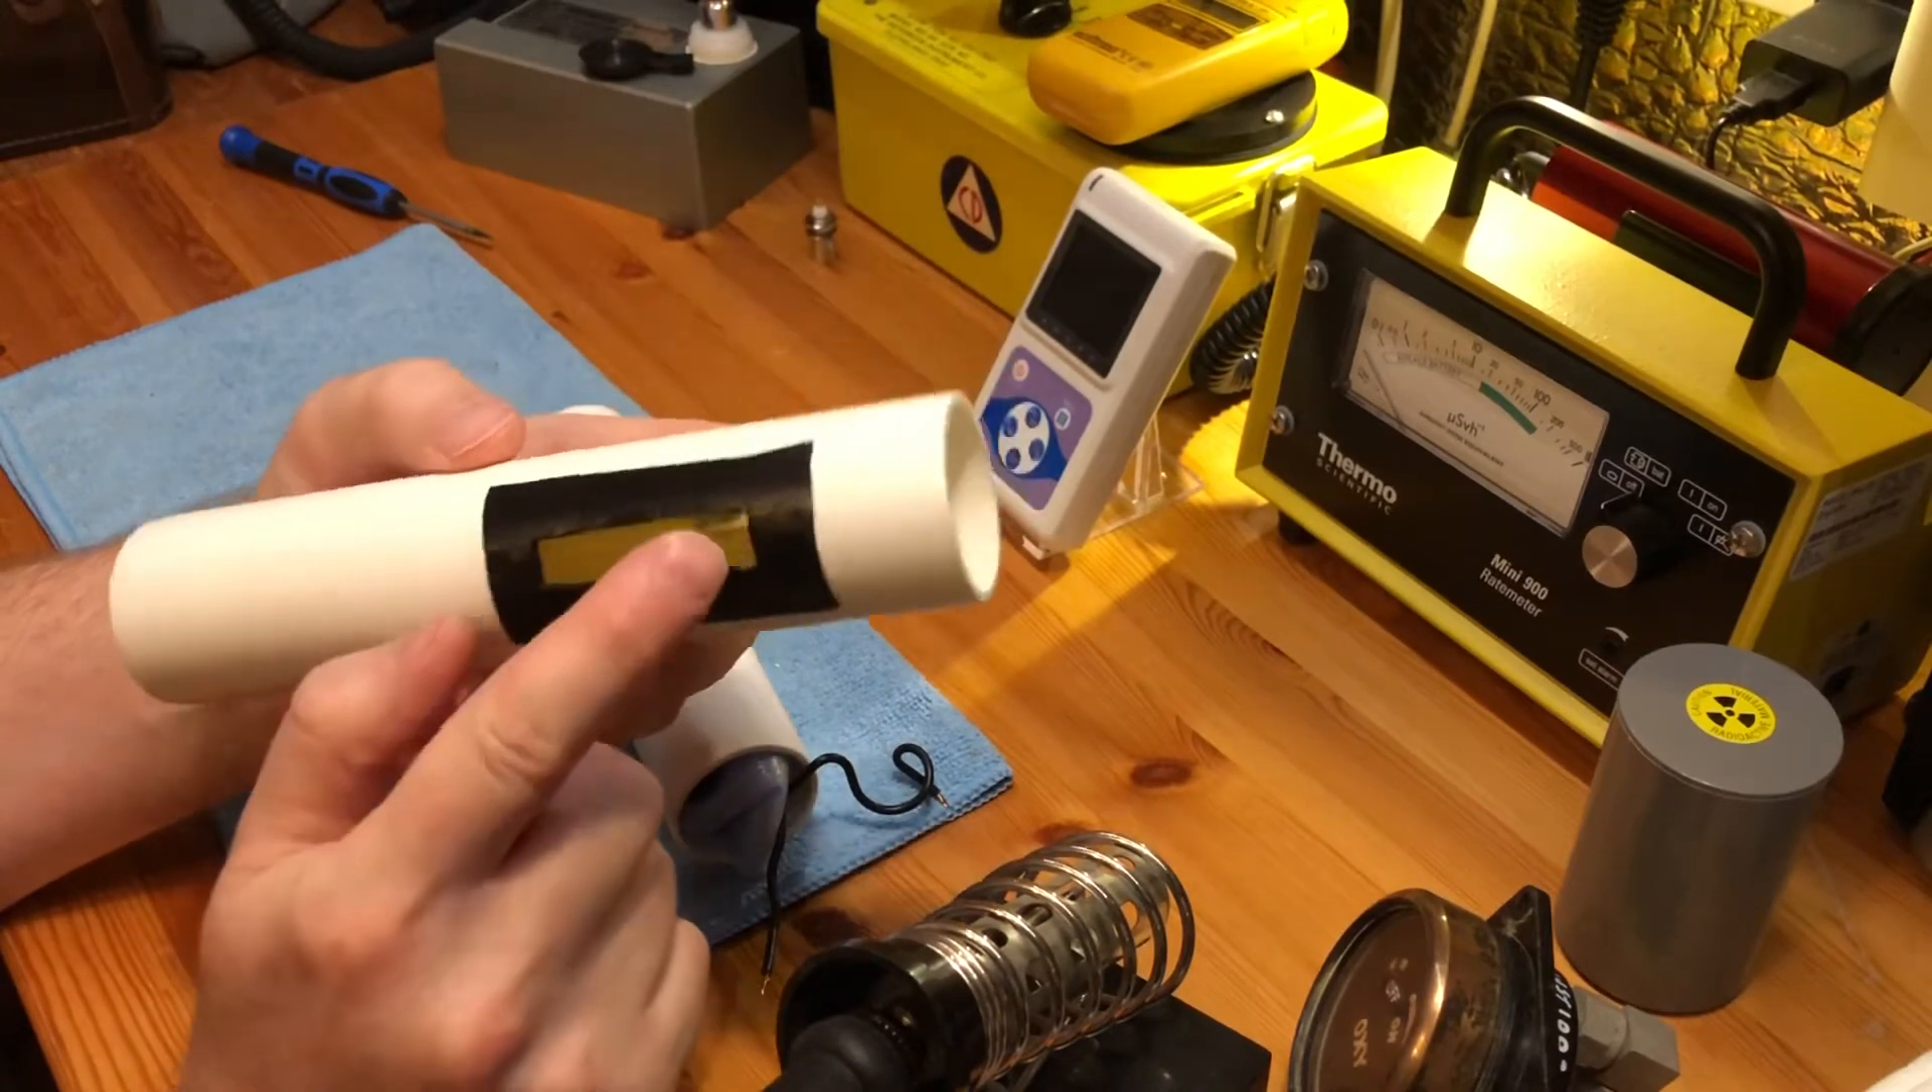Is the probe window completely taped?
Yes.